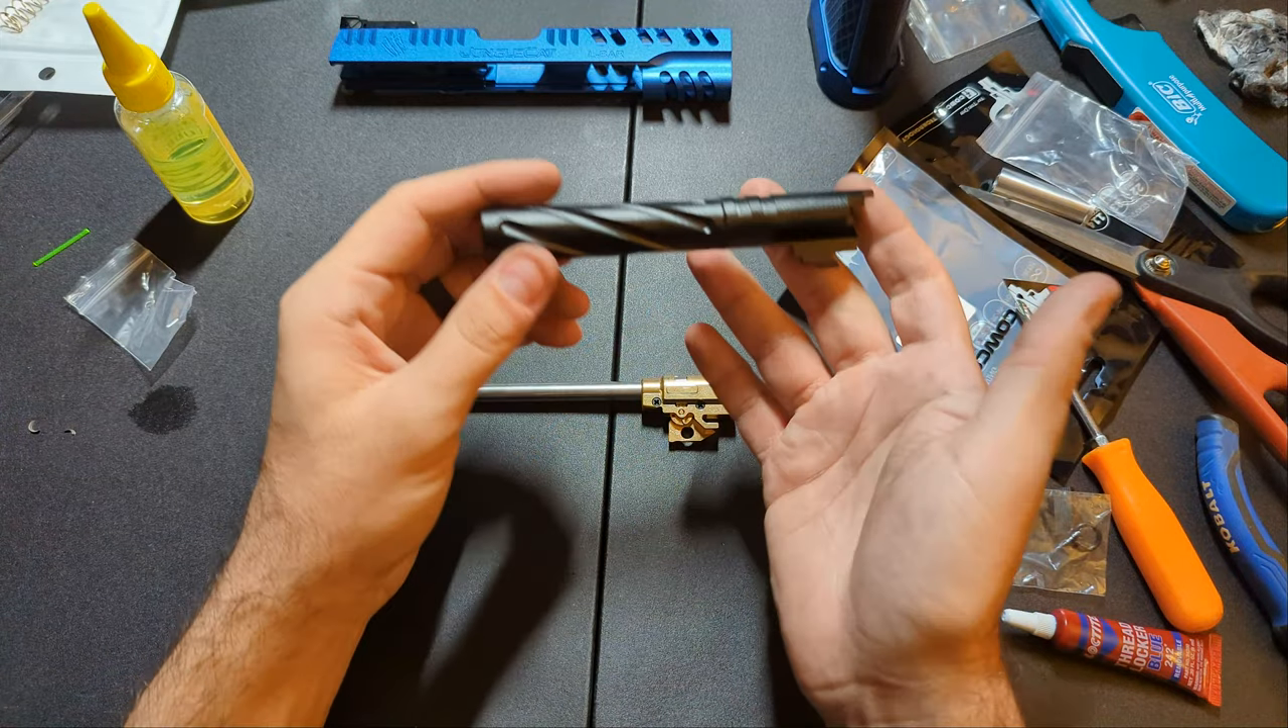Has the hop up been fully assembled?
Yes.